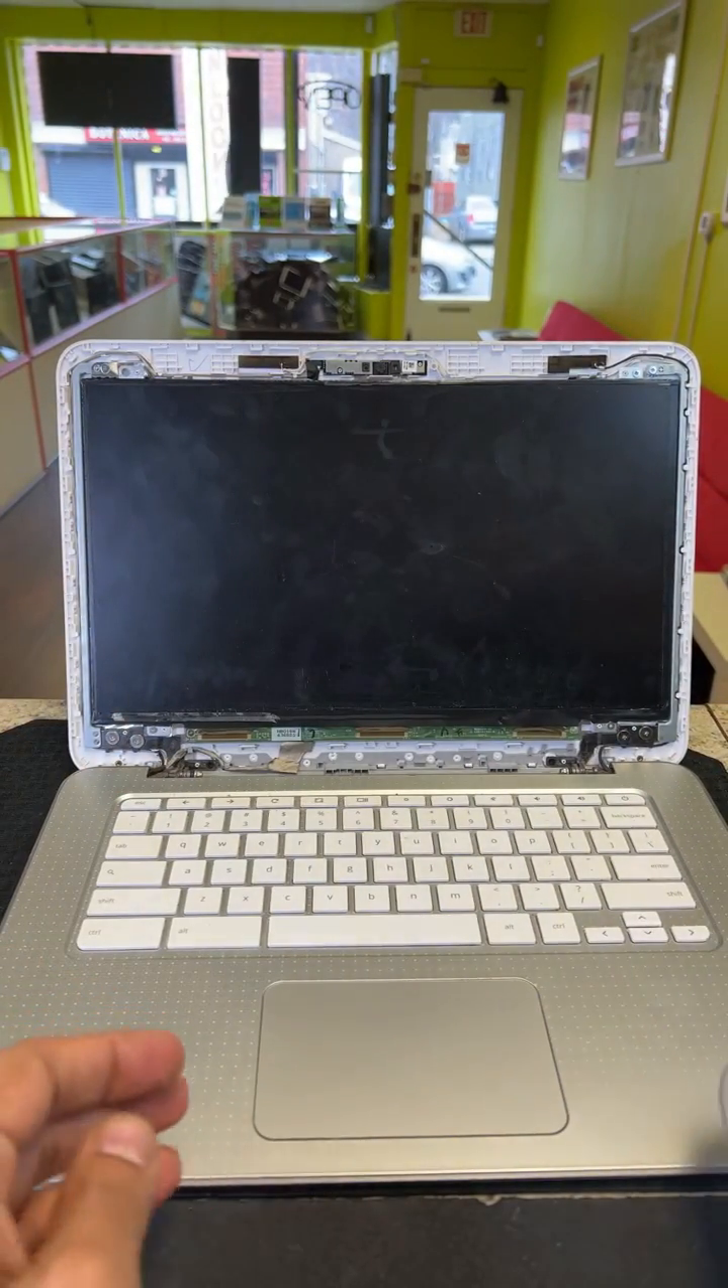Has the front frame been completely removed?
Yes.